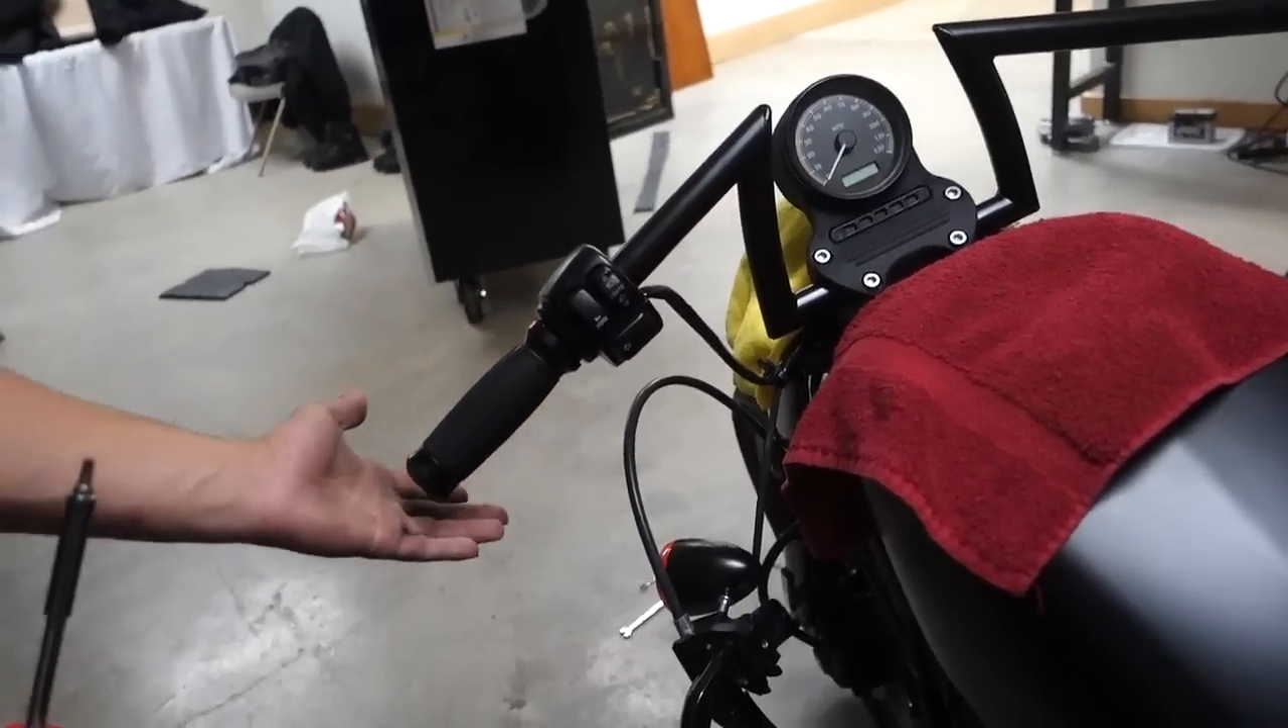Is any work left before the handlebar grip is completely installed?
No.